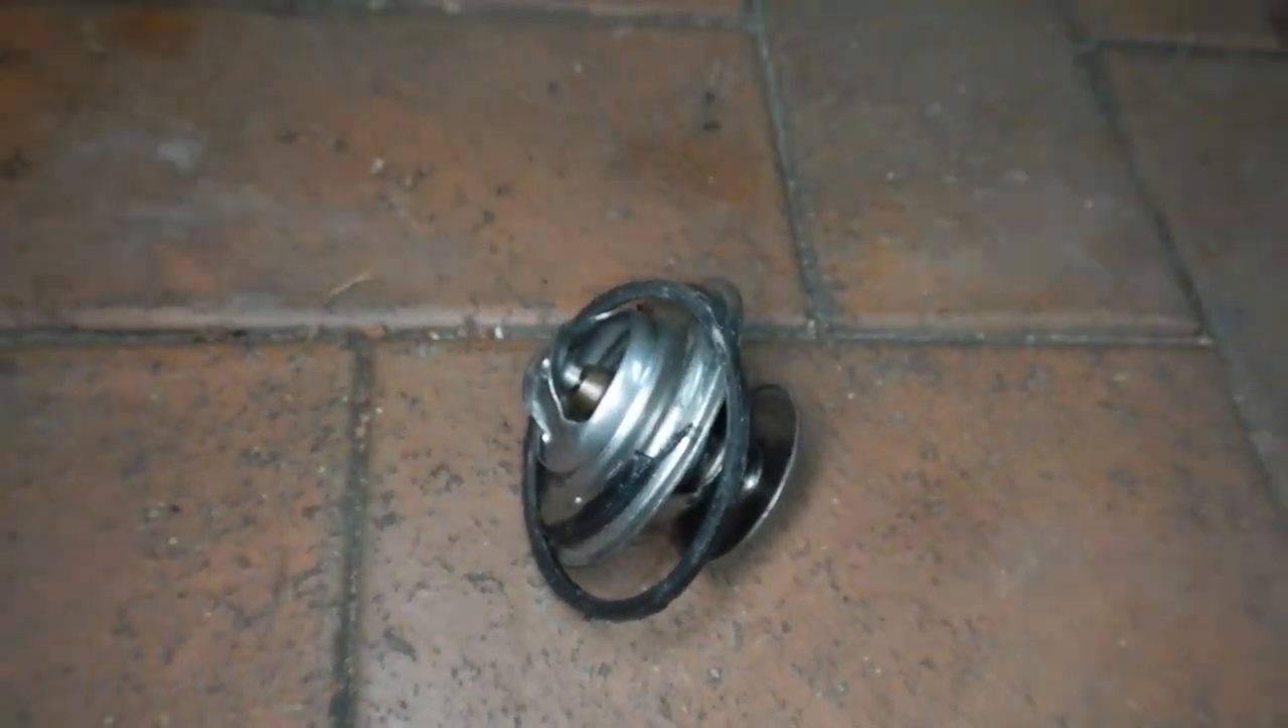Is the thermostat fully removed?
Yes.